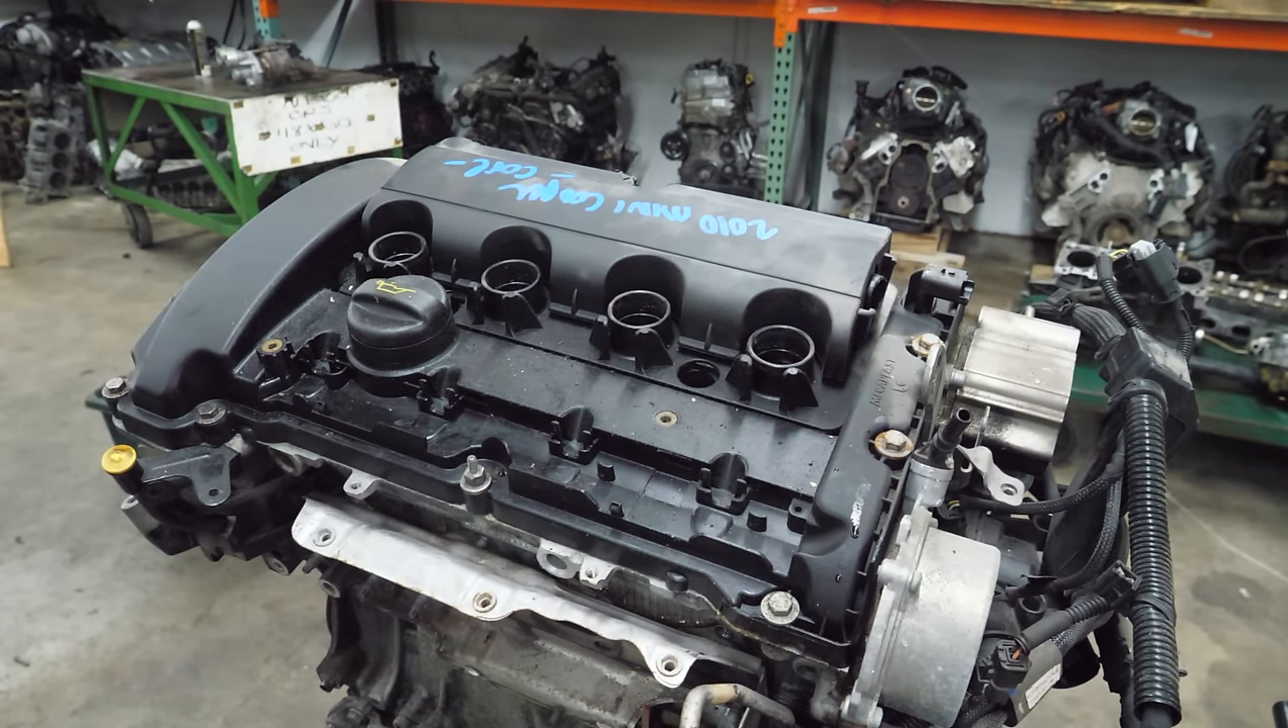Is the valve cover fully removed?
No.